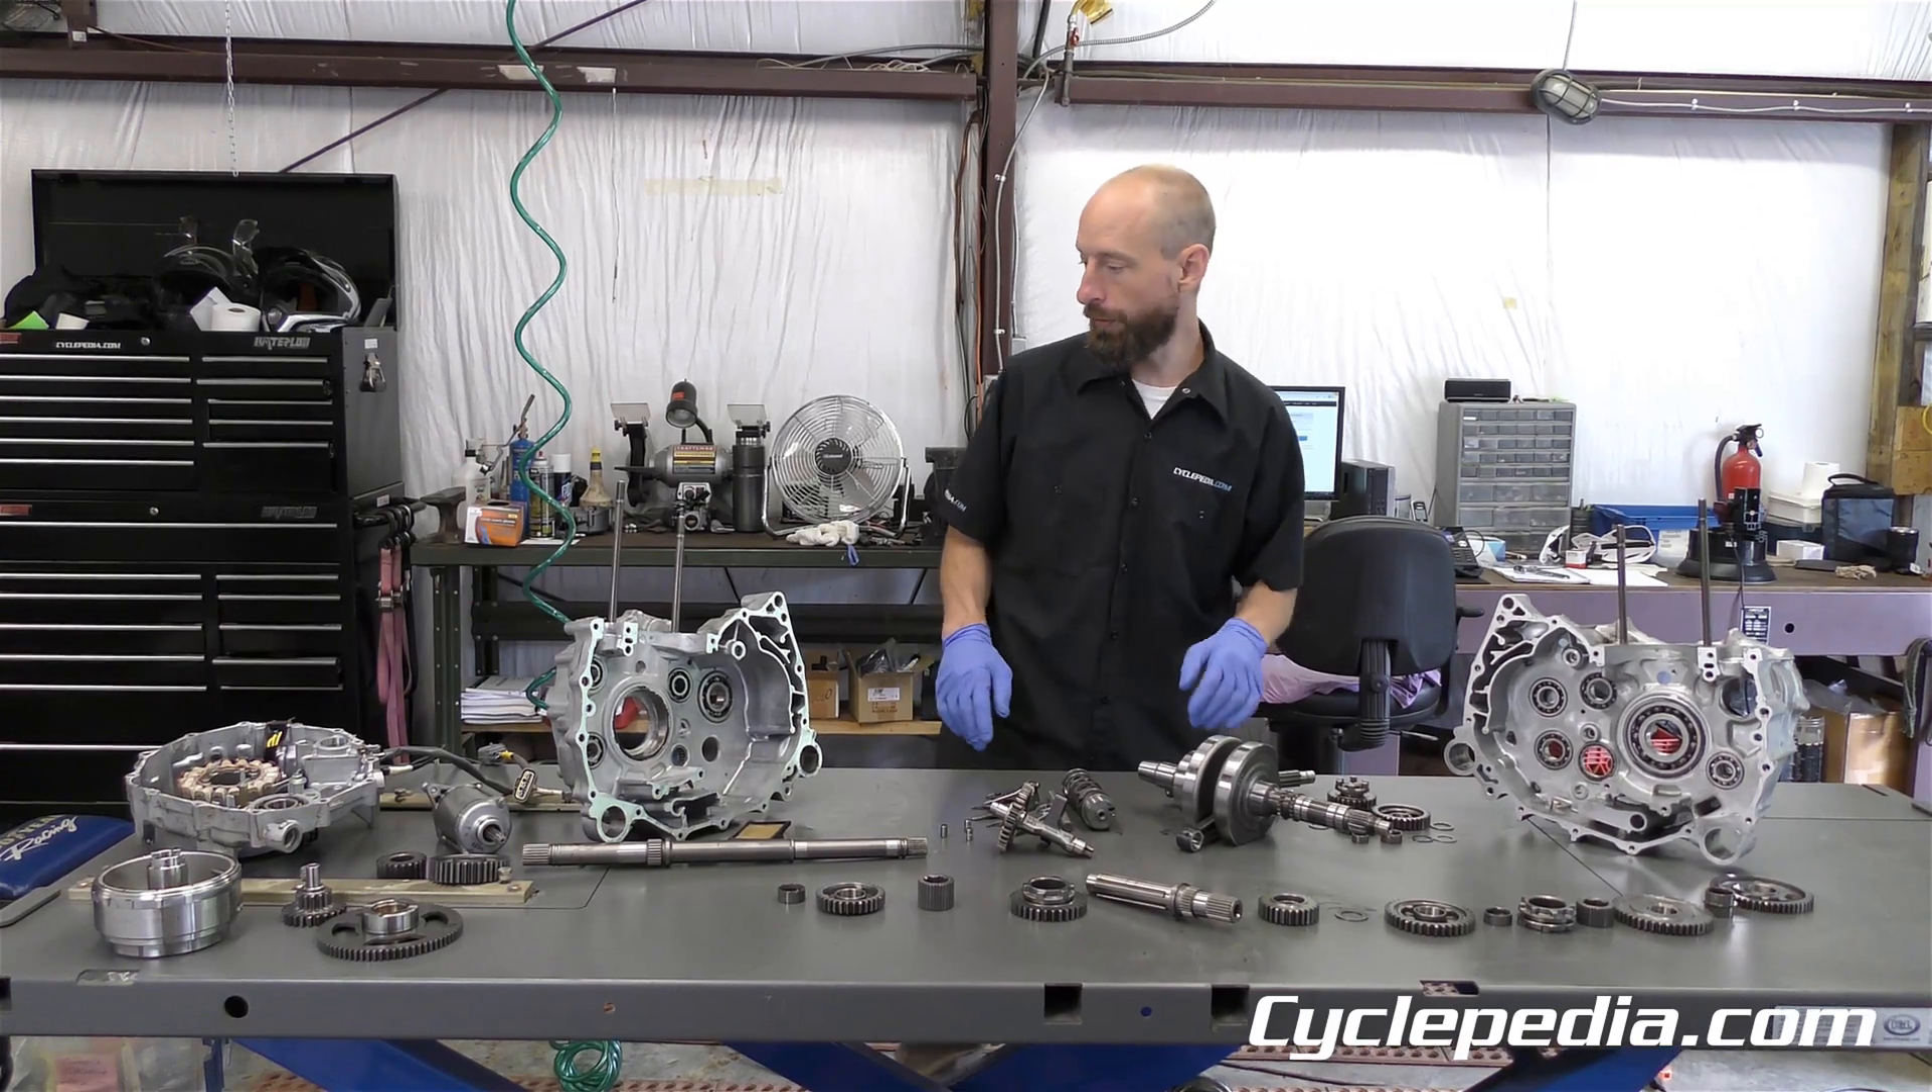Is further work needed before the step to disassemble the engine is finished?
No.